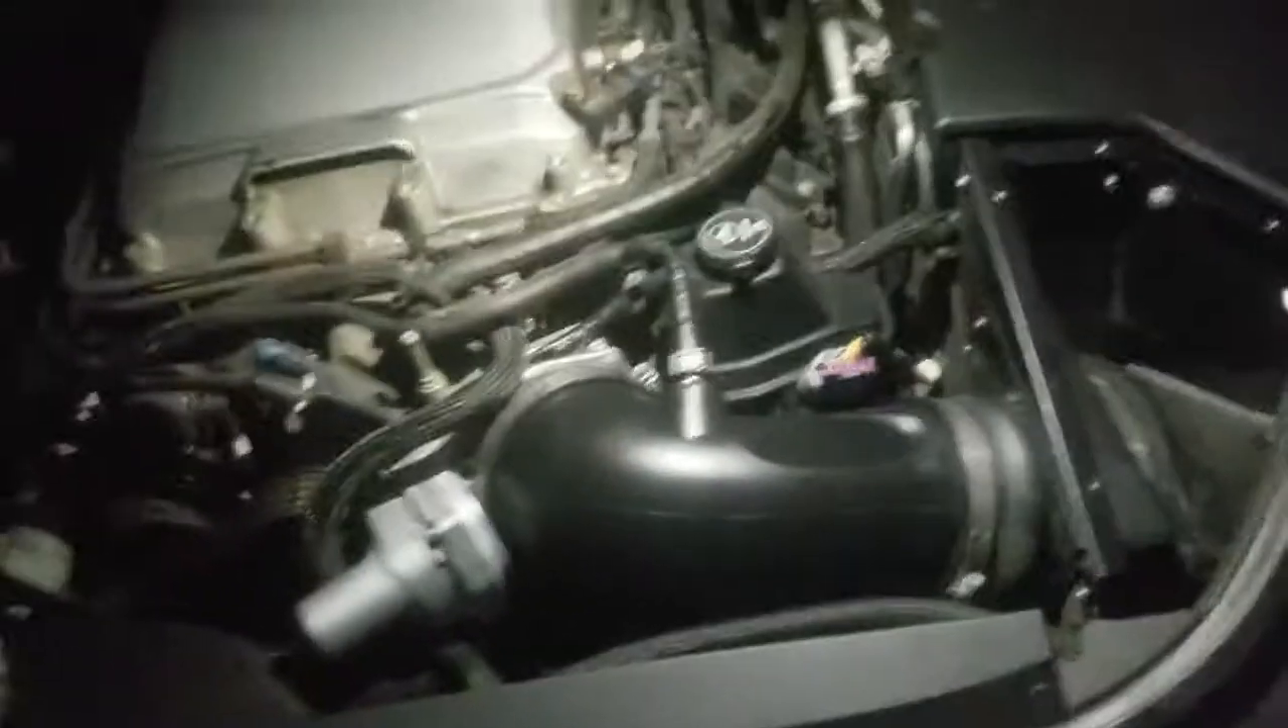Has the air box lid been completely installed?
No.